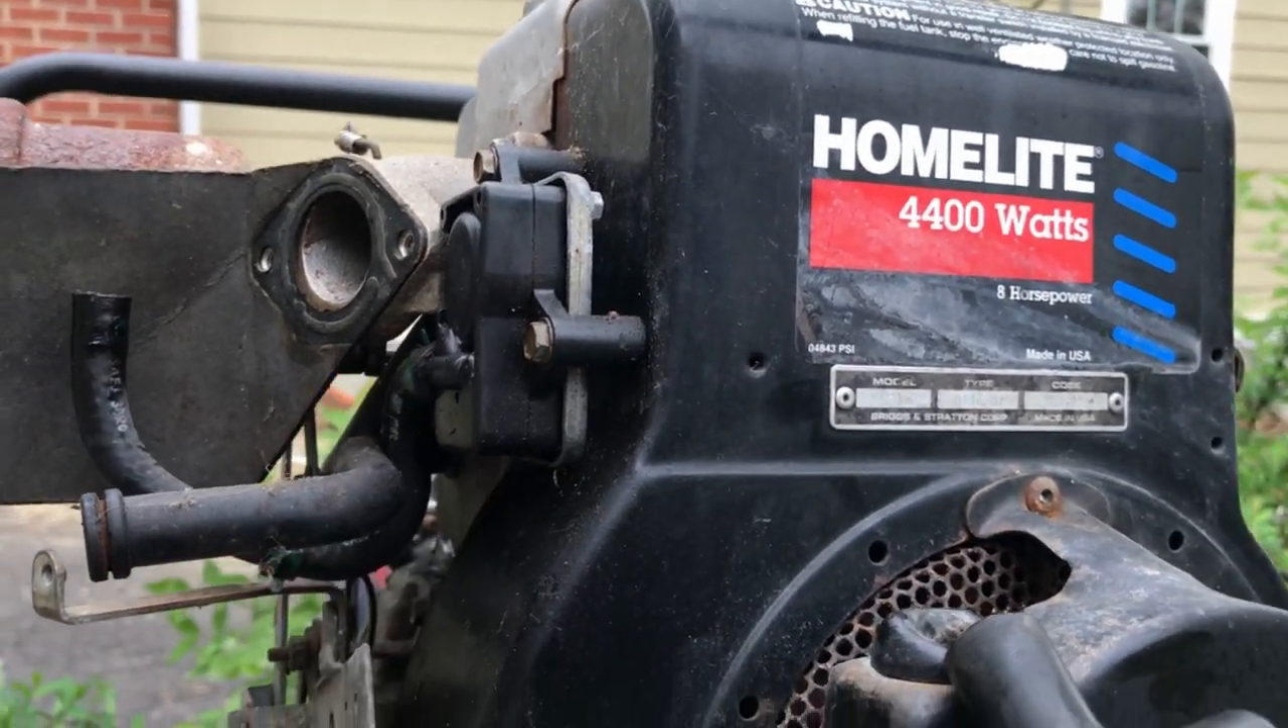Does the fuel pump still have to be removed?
Yes.